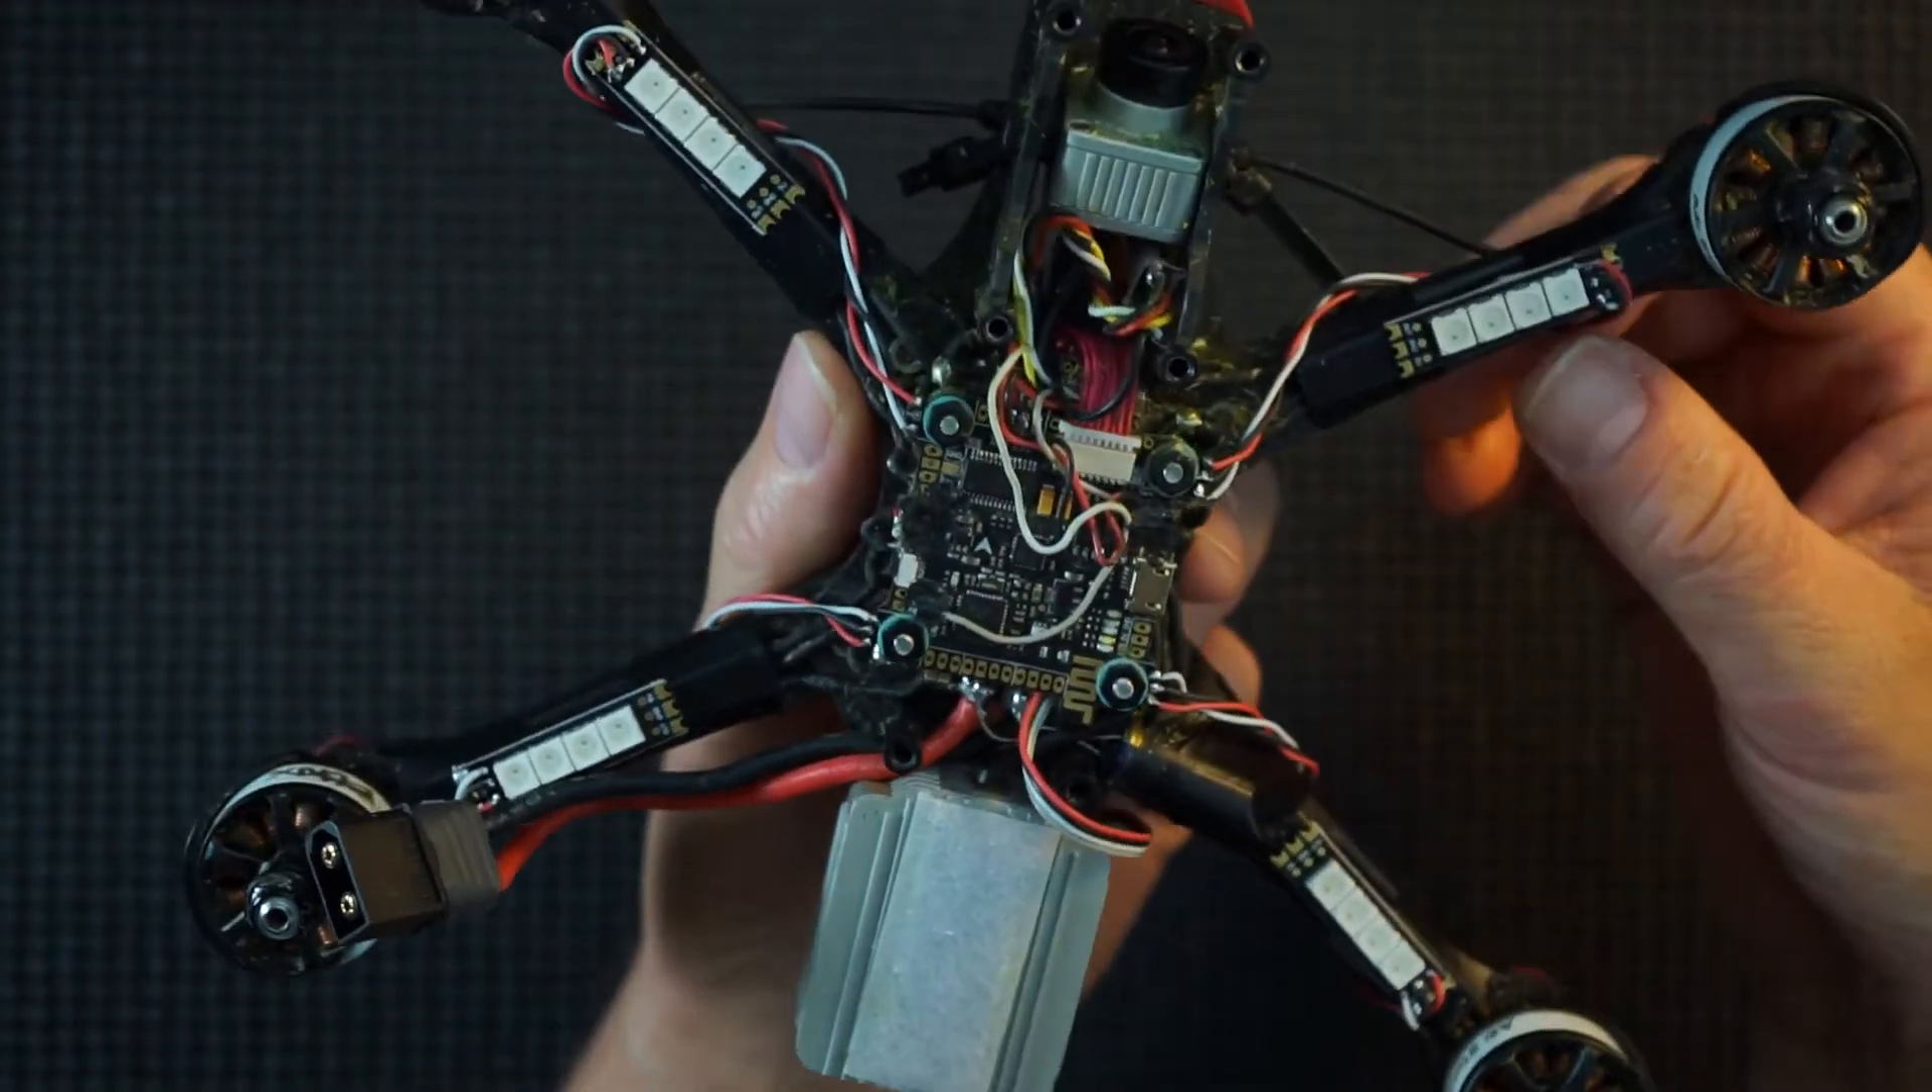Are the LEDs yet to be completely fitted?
No.